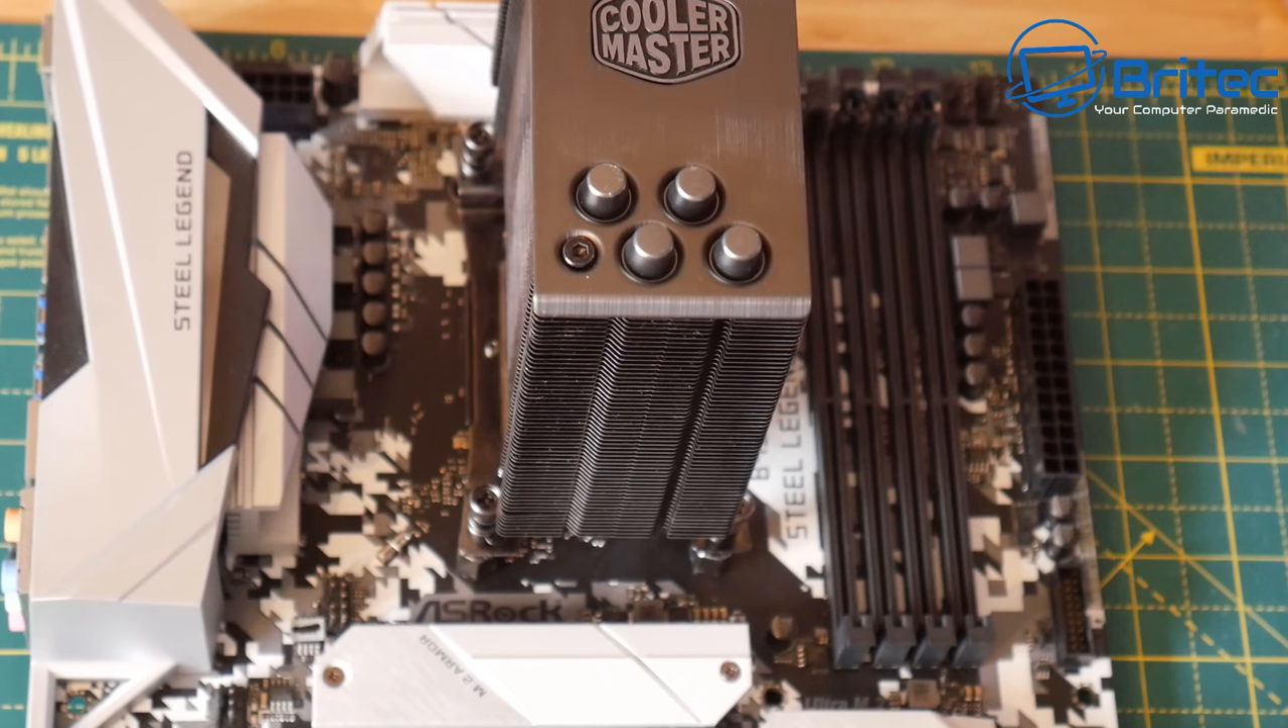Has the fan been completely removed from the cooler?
Yes.